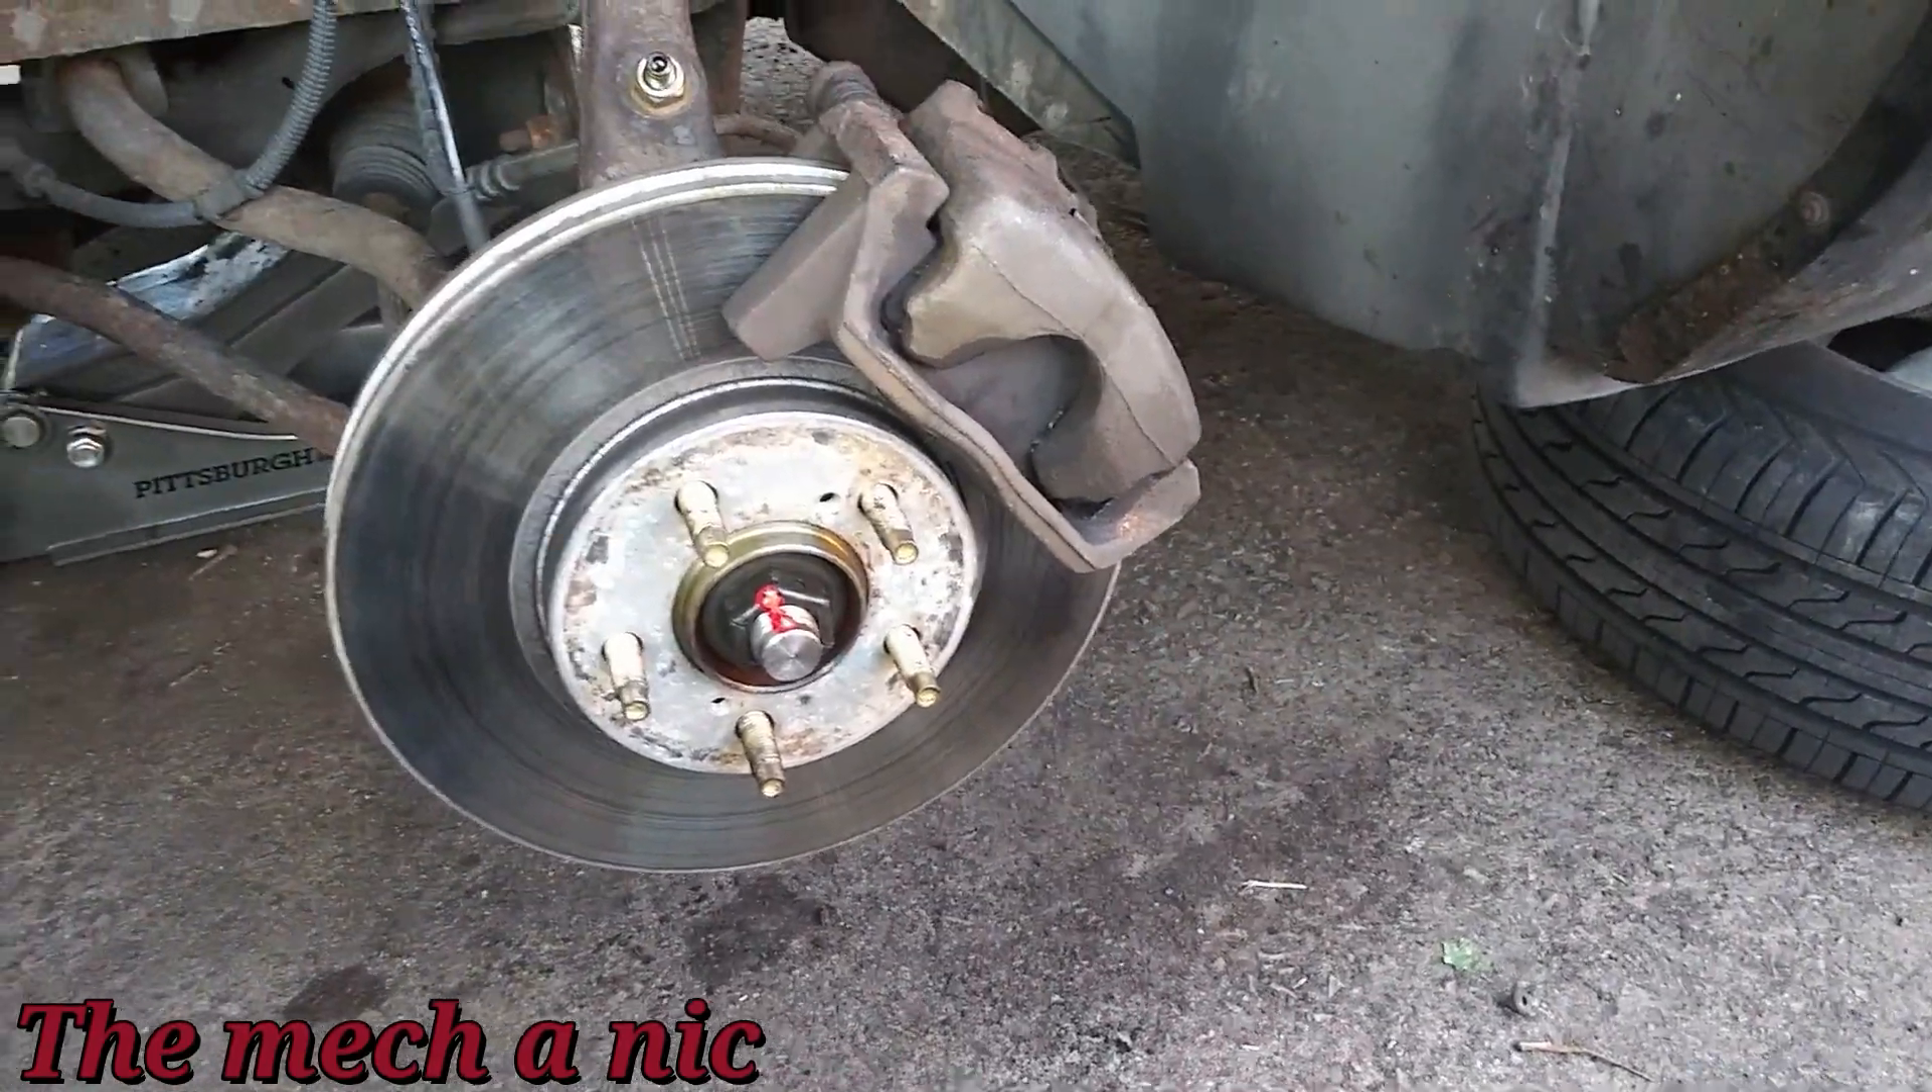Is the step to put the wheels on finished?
No.